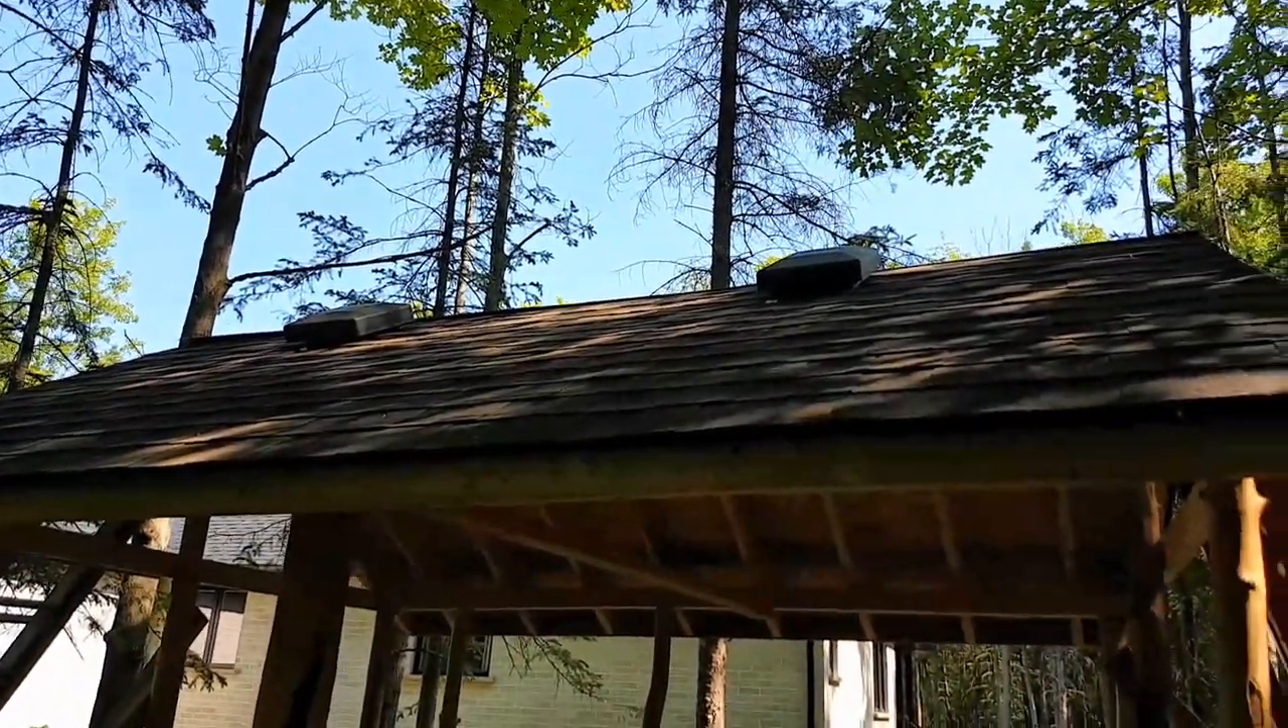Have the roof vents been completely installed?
Yes.